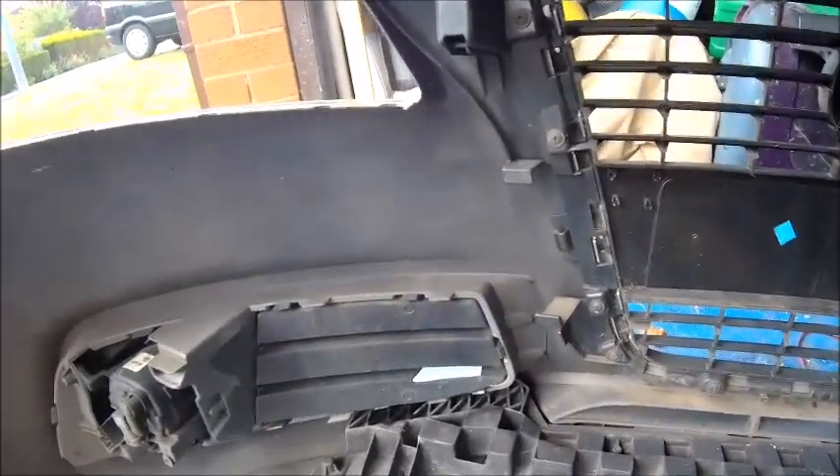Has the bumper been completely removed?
Yes.